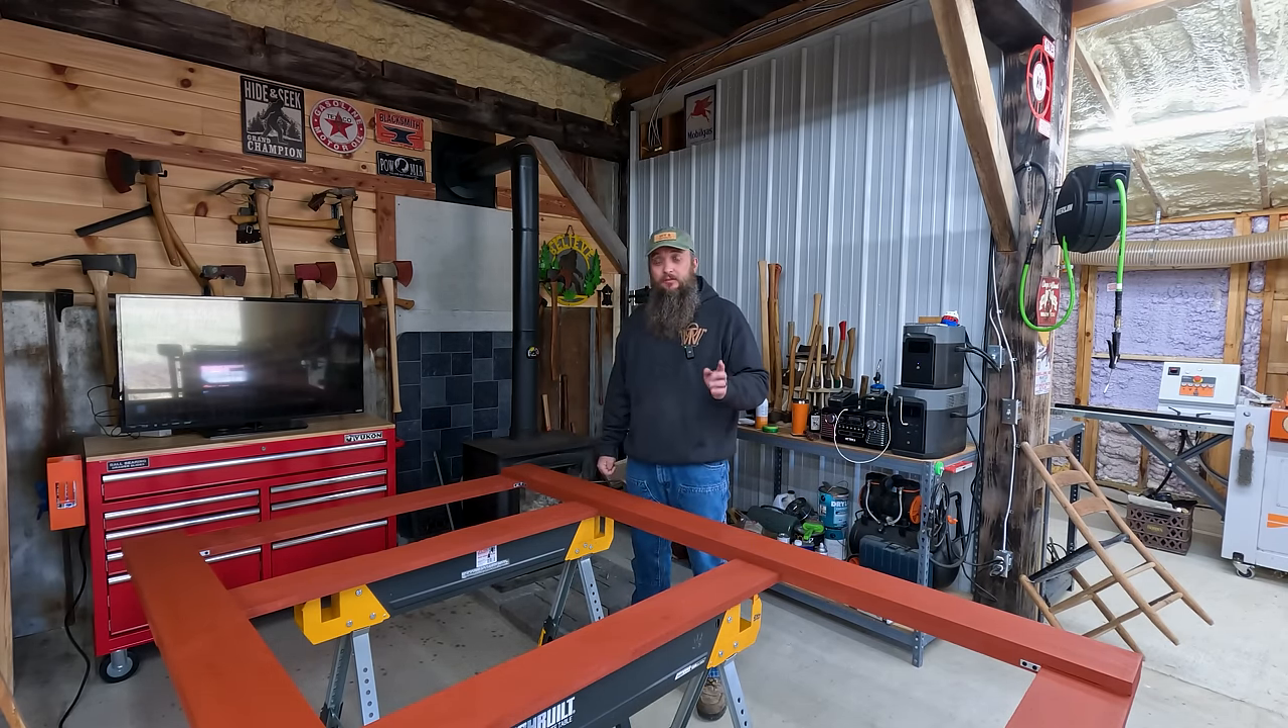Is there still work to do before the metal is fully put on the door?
Yes.